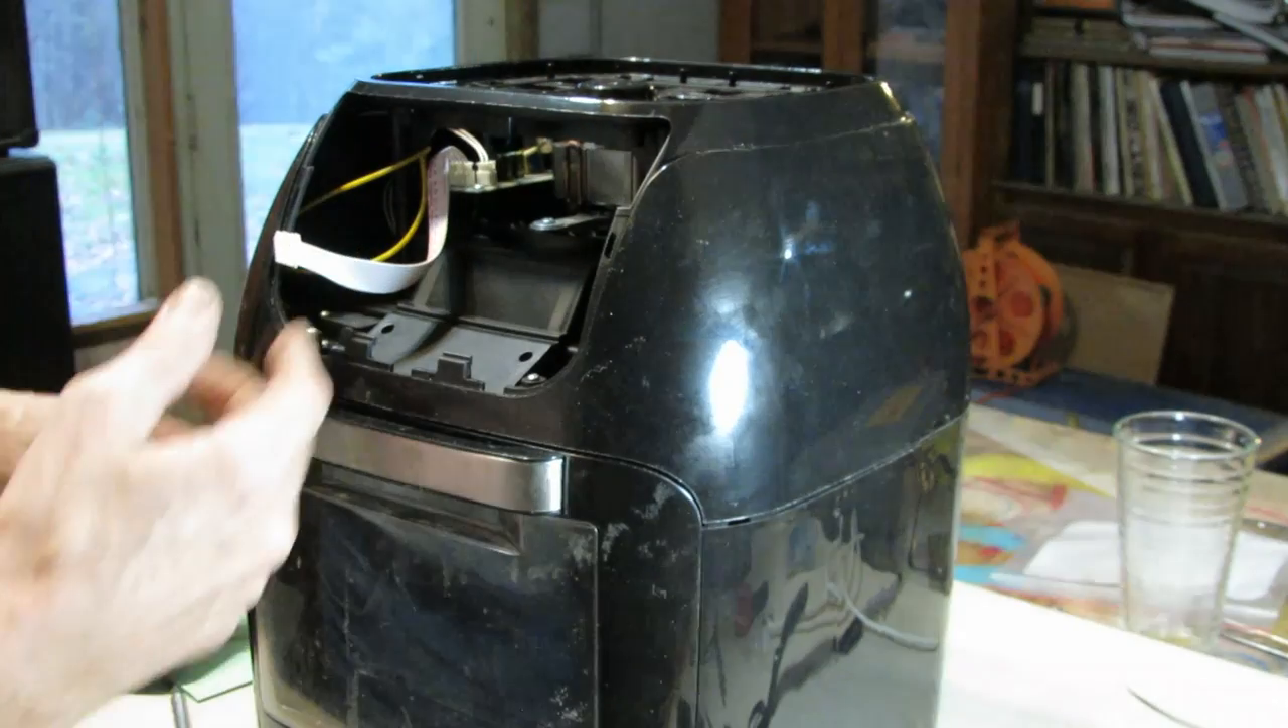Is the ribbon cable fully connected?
No.